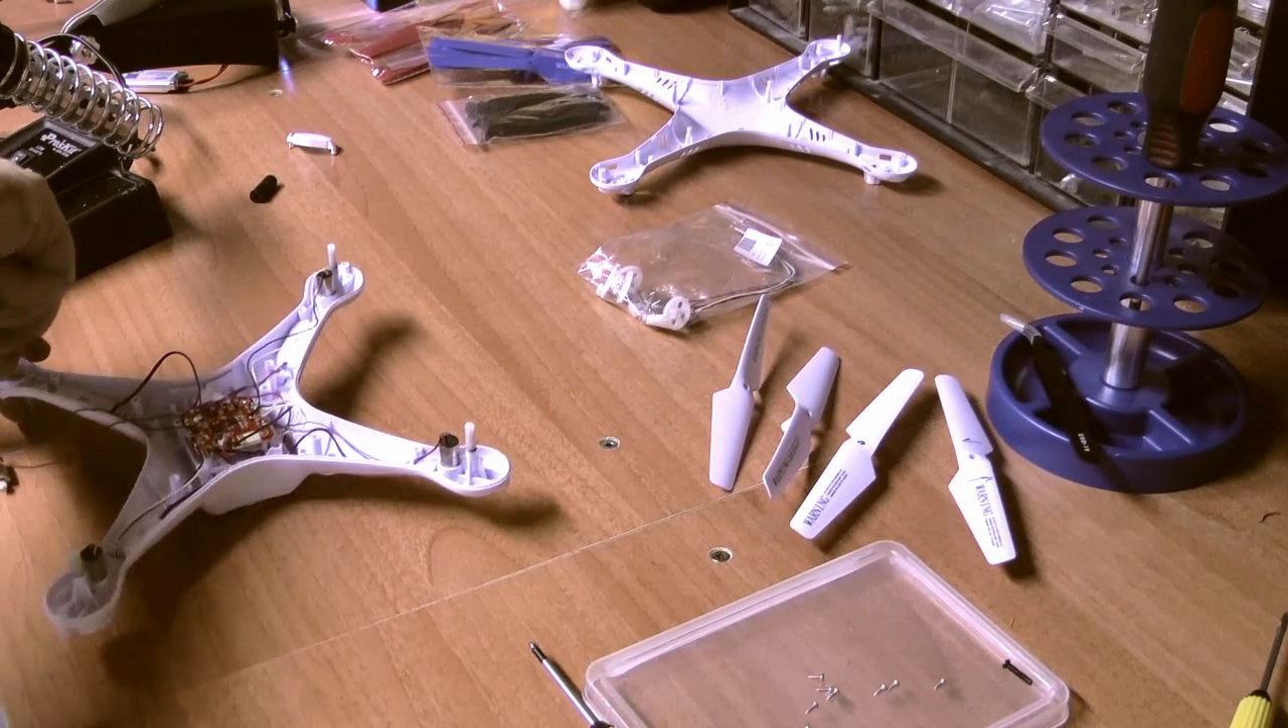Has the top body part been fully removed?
Yes.